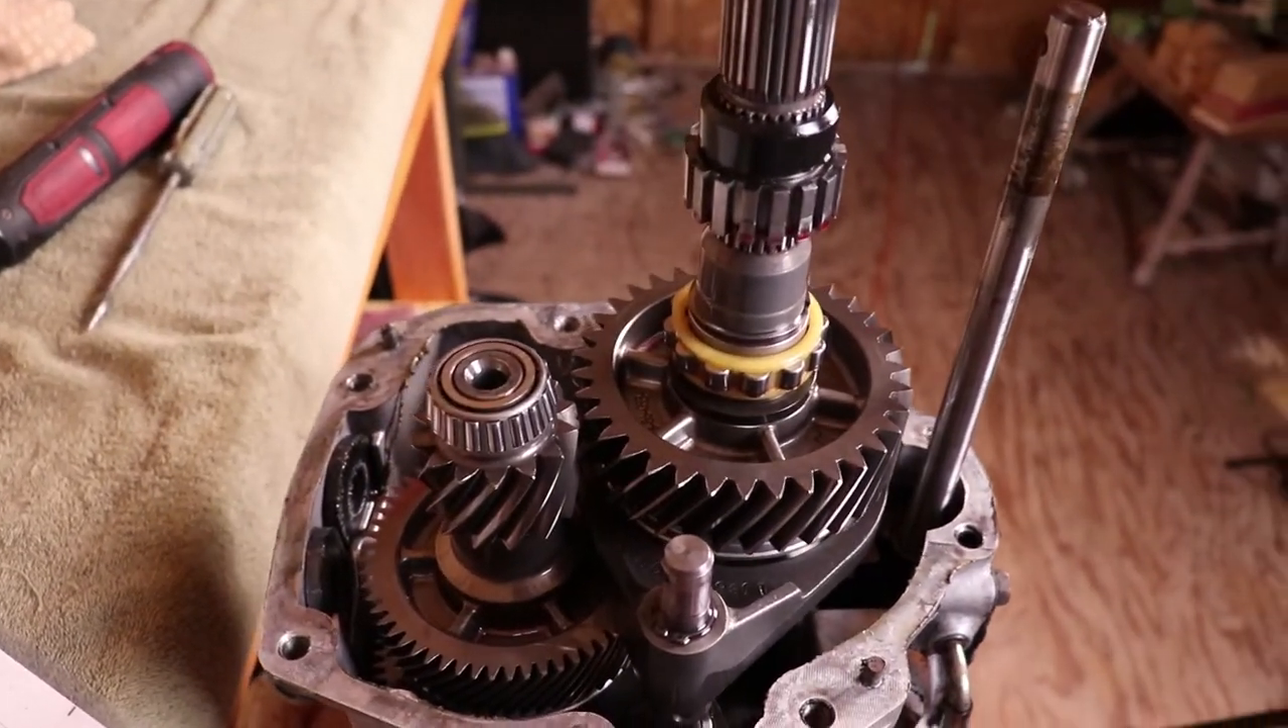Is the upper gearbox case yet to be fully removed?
No.